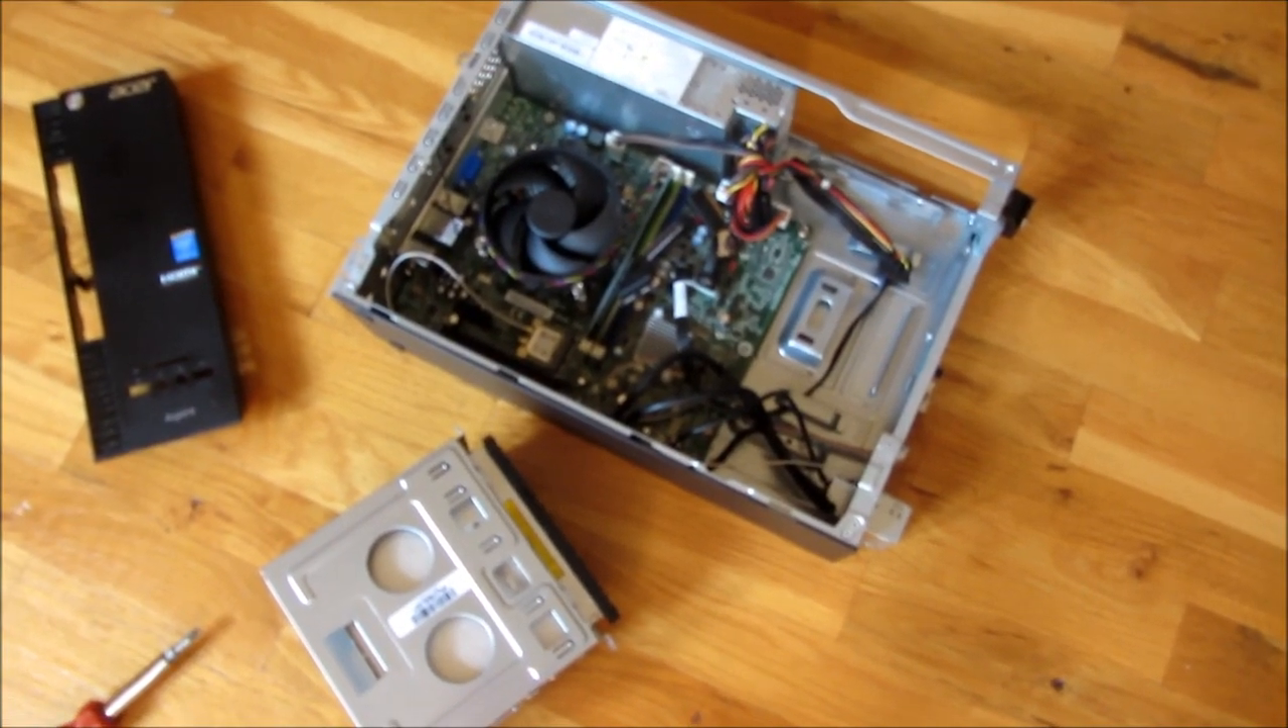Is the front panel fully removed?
Yes.